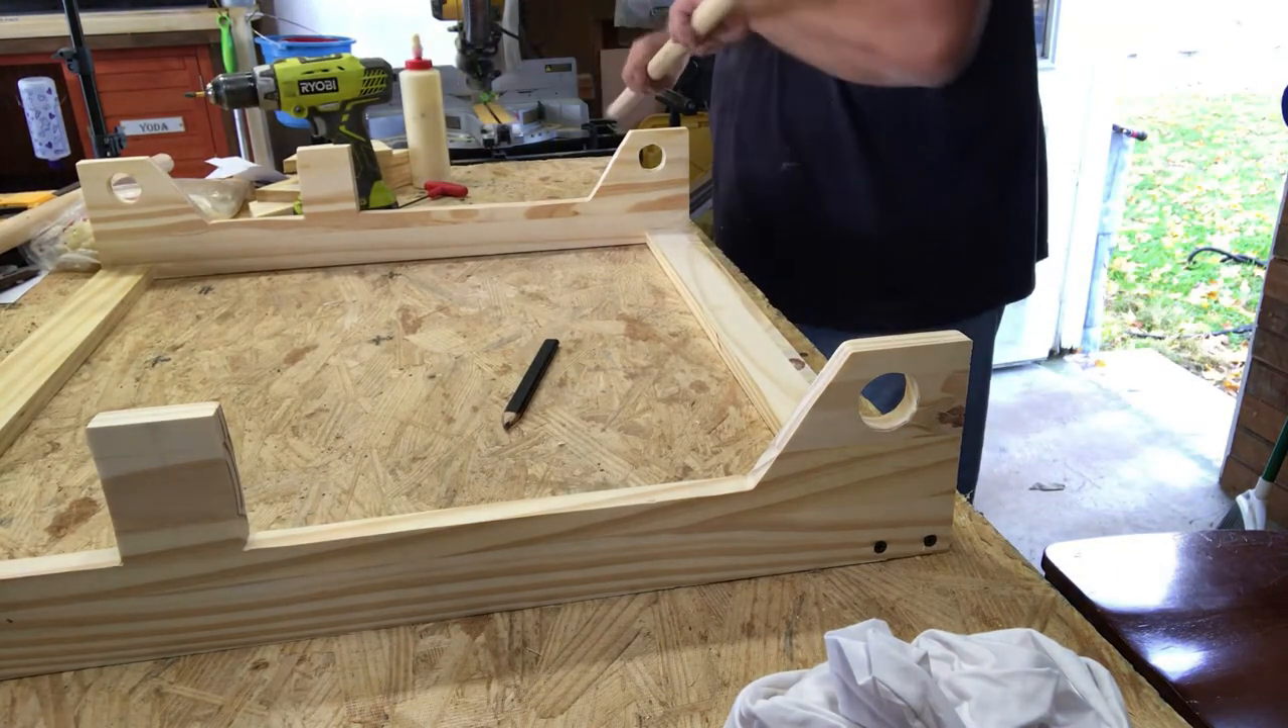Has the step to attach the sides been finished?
Yes.